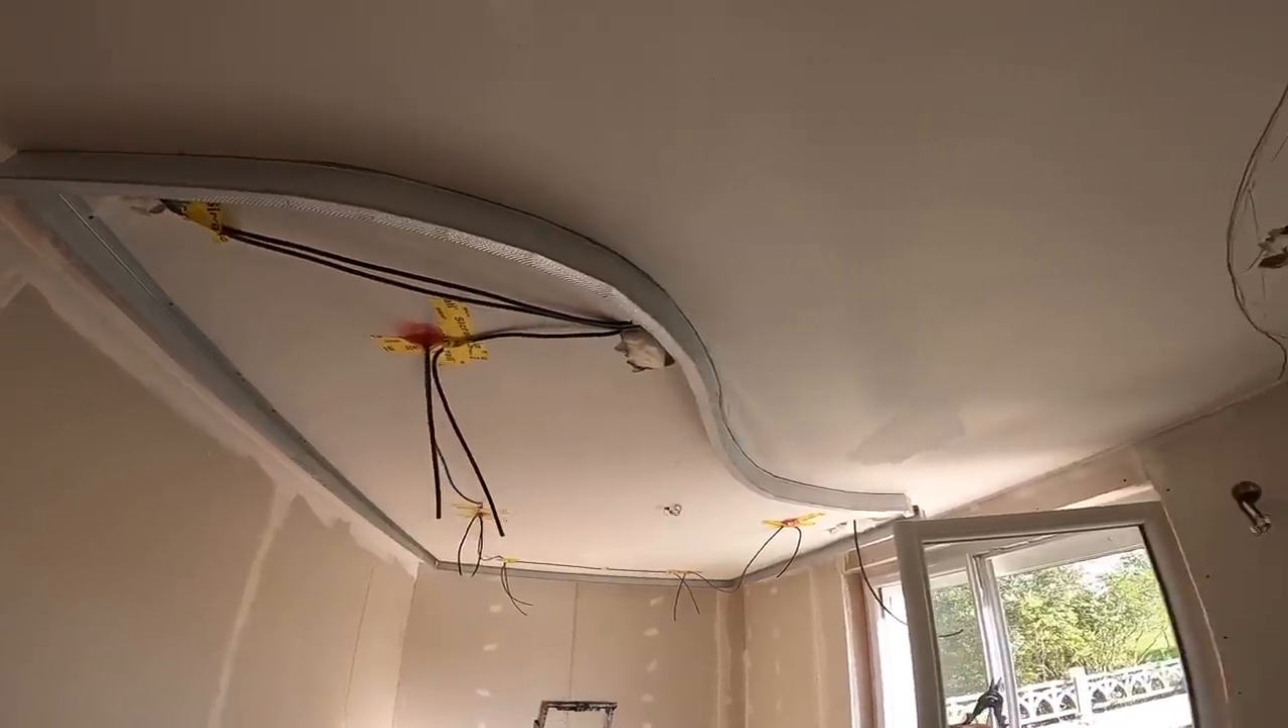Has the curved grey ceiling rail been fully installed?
Yes.